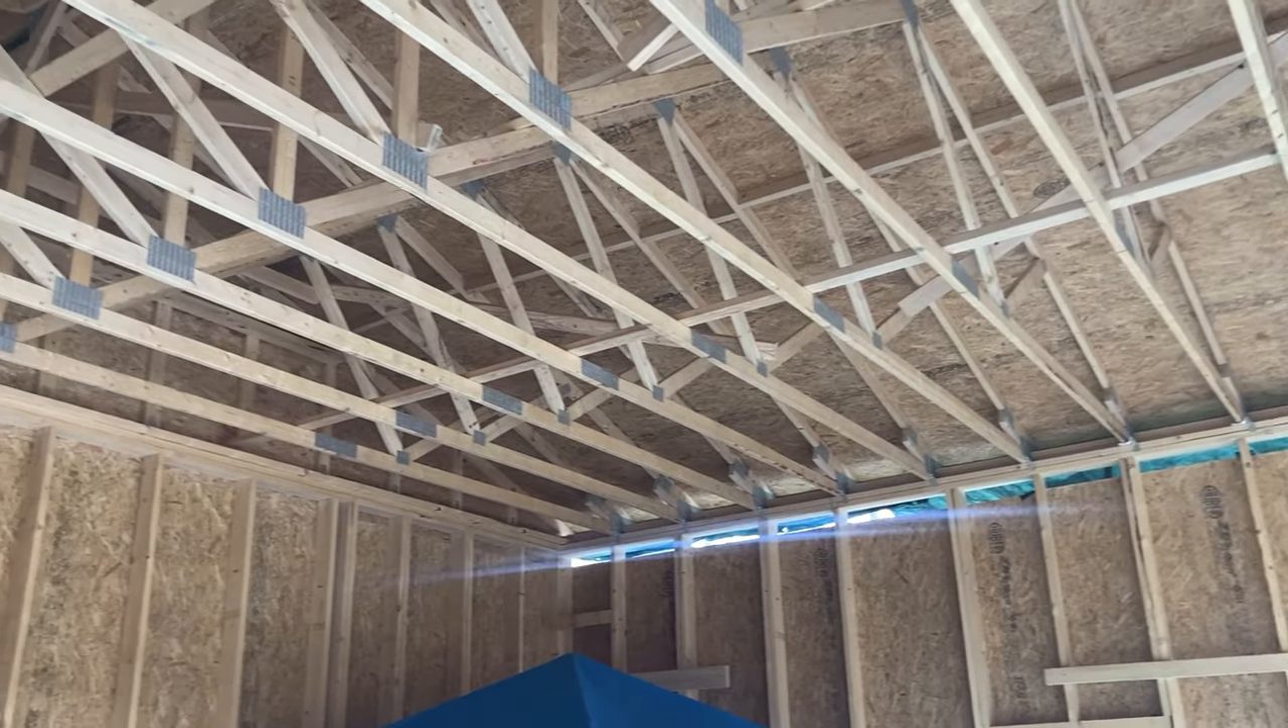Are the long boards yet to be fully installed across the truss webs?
No.